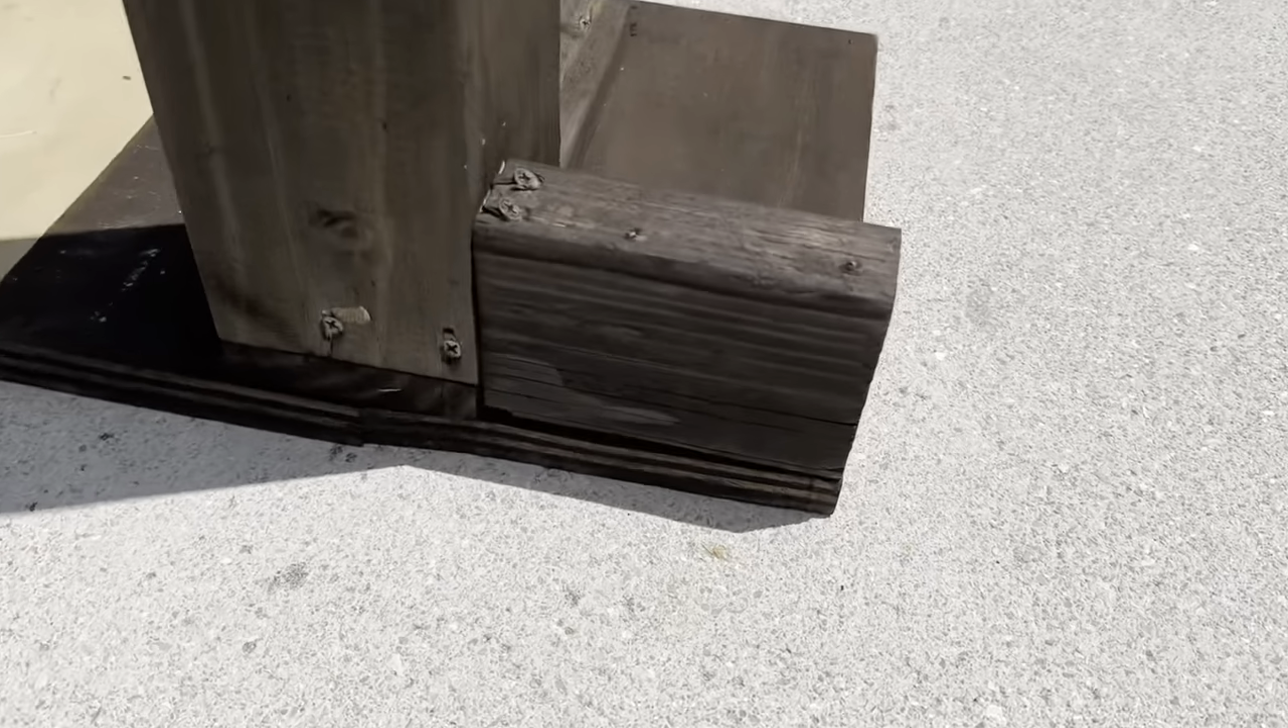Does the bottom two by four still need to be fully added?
No.